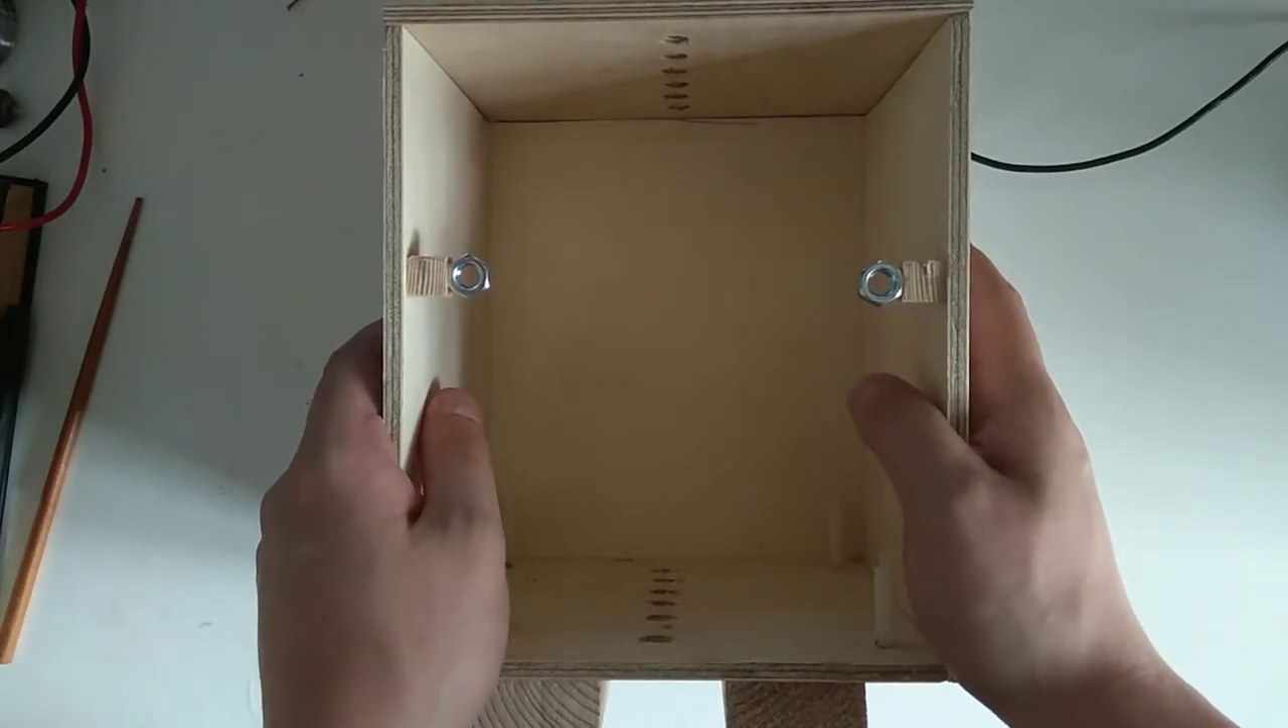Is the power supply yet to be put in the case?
Yes.